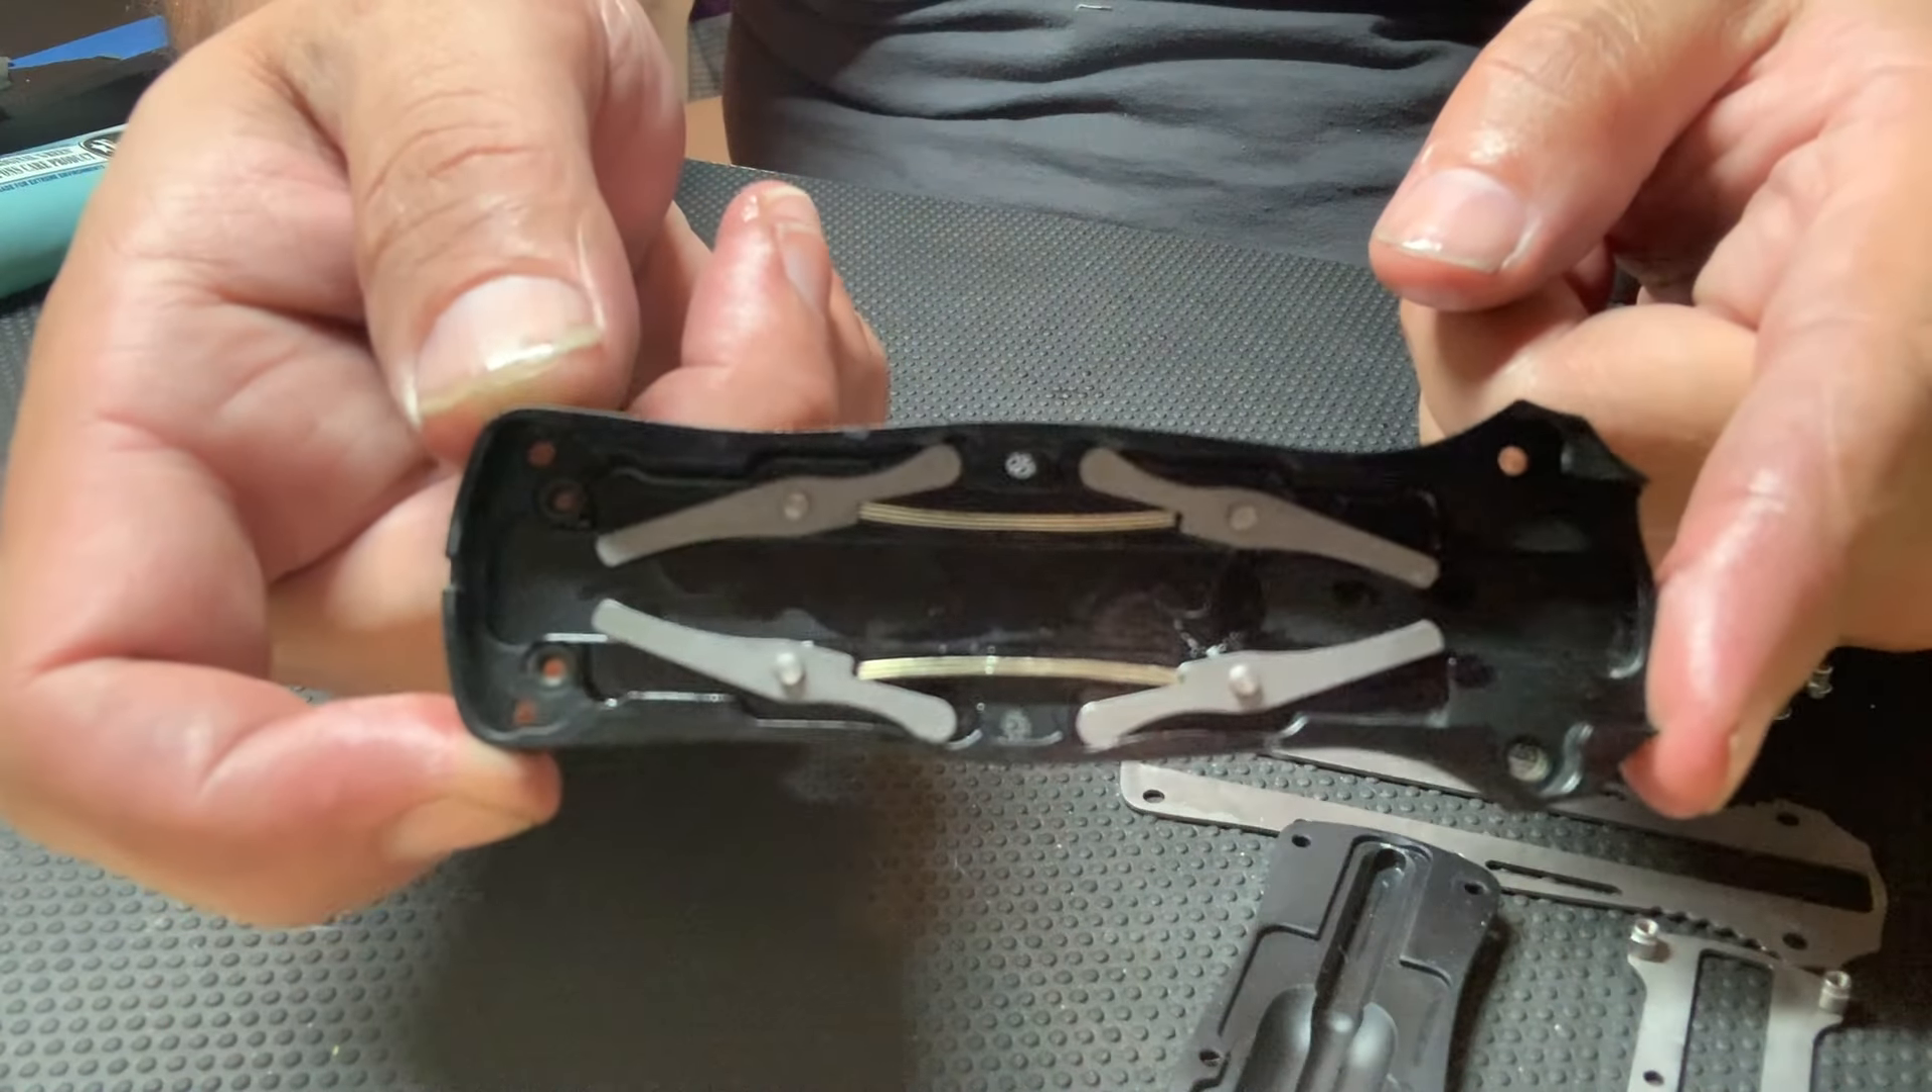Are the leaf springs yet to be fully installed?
No.